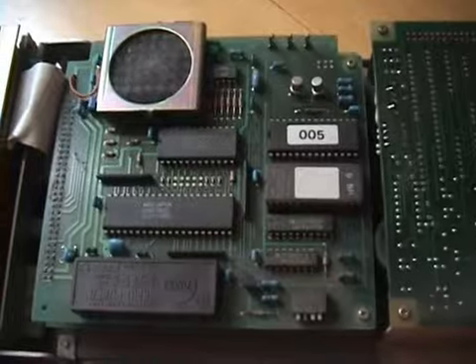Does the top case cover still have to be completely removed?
No.